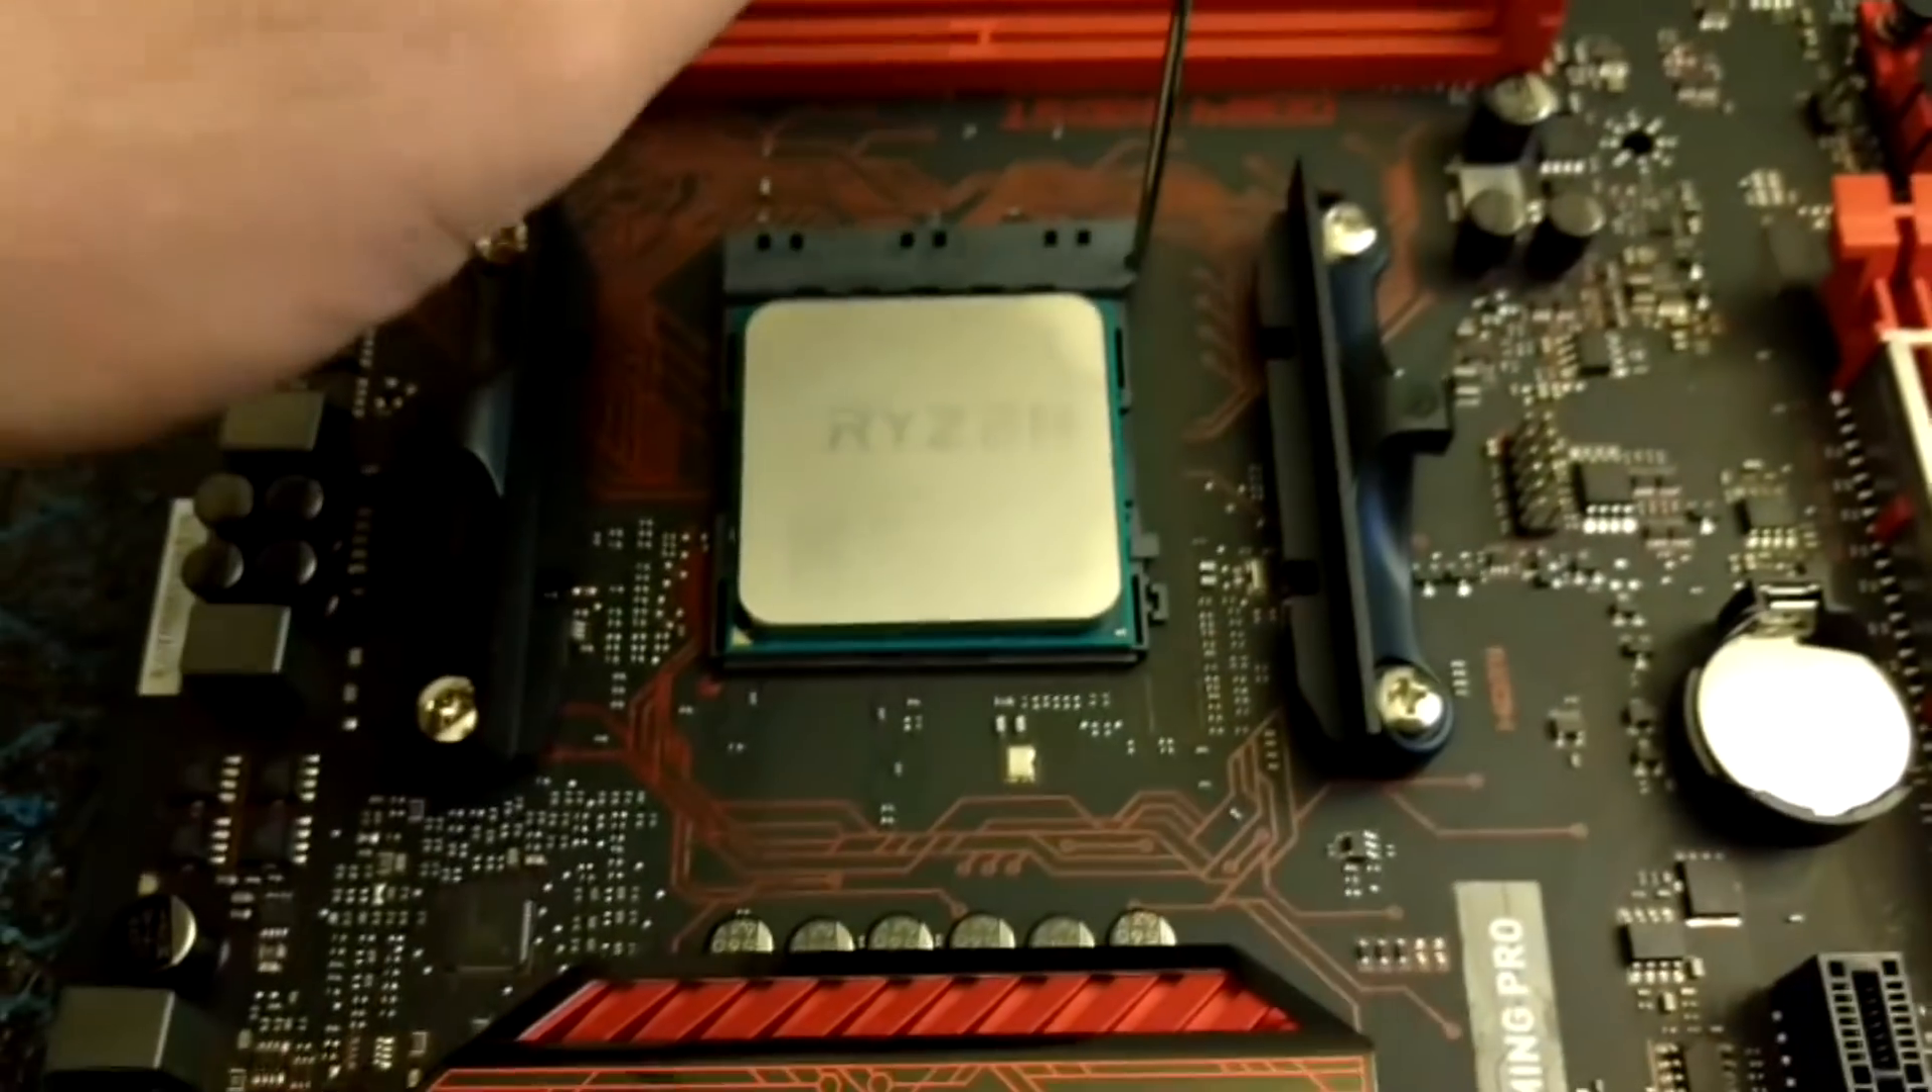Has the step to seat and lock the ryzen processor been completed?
No.